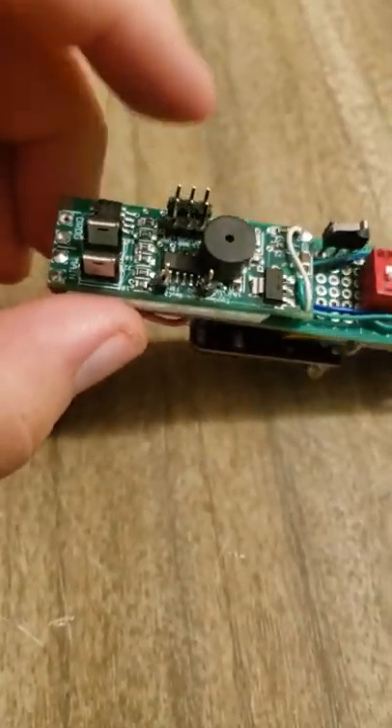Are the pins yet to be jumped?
Yes.